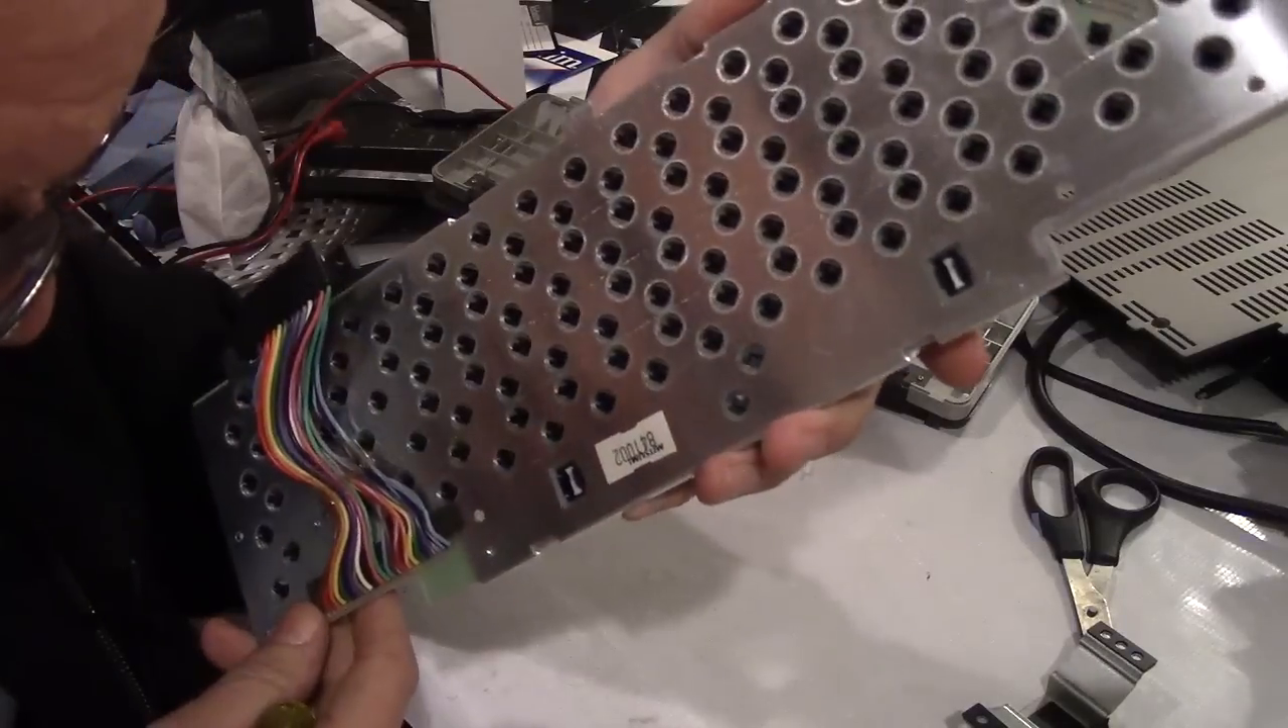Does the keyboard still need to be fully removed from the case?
No.